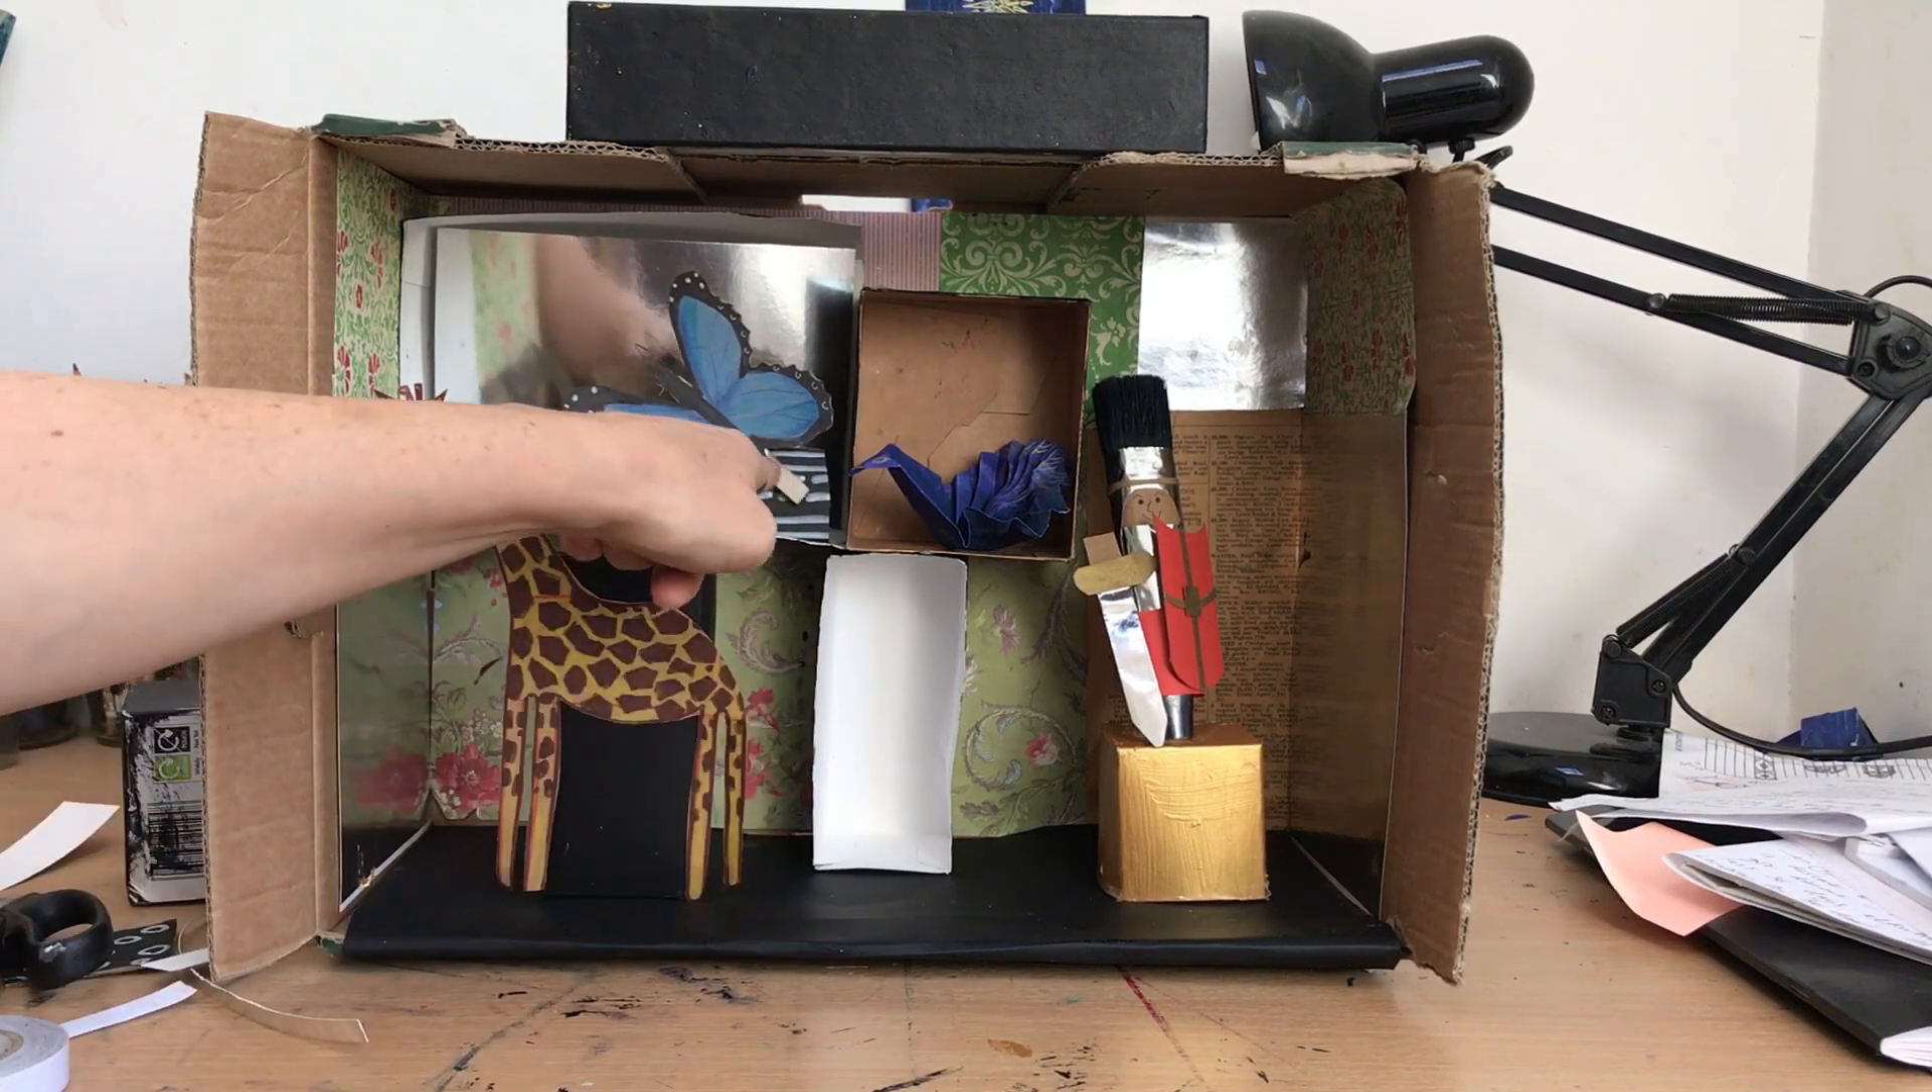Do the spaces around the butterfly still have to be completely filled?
Yes.